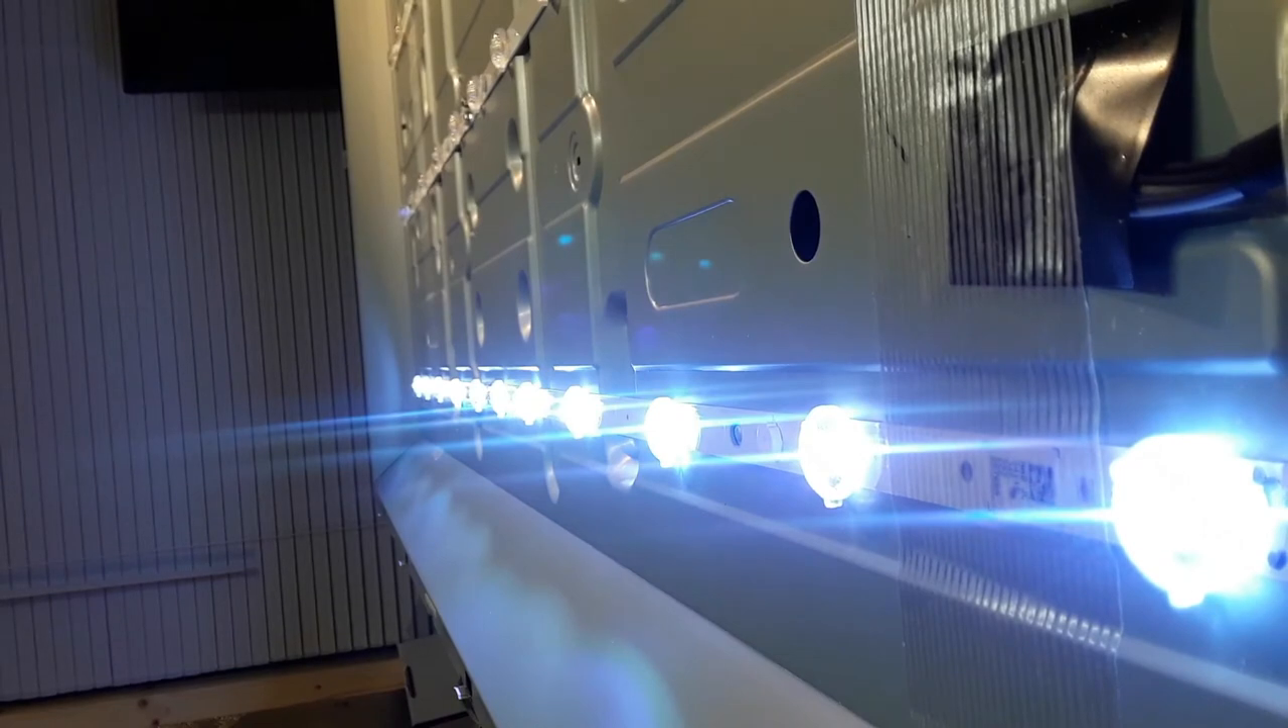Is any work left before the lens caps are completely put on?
No.